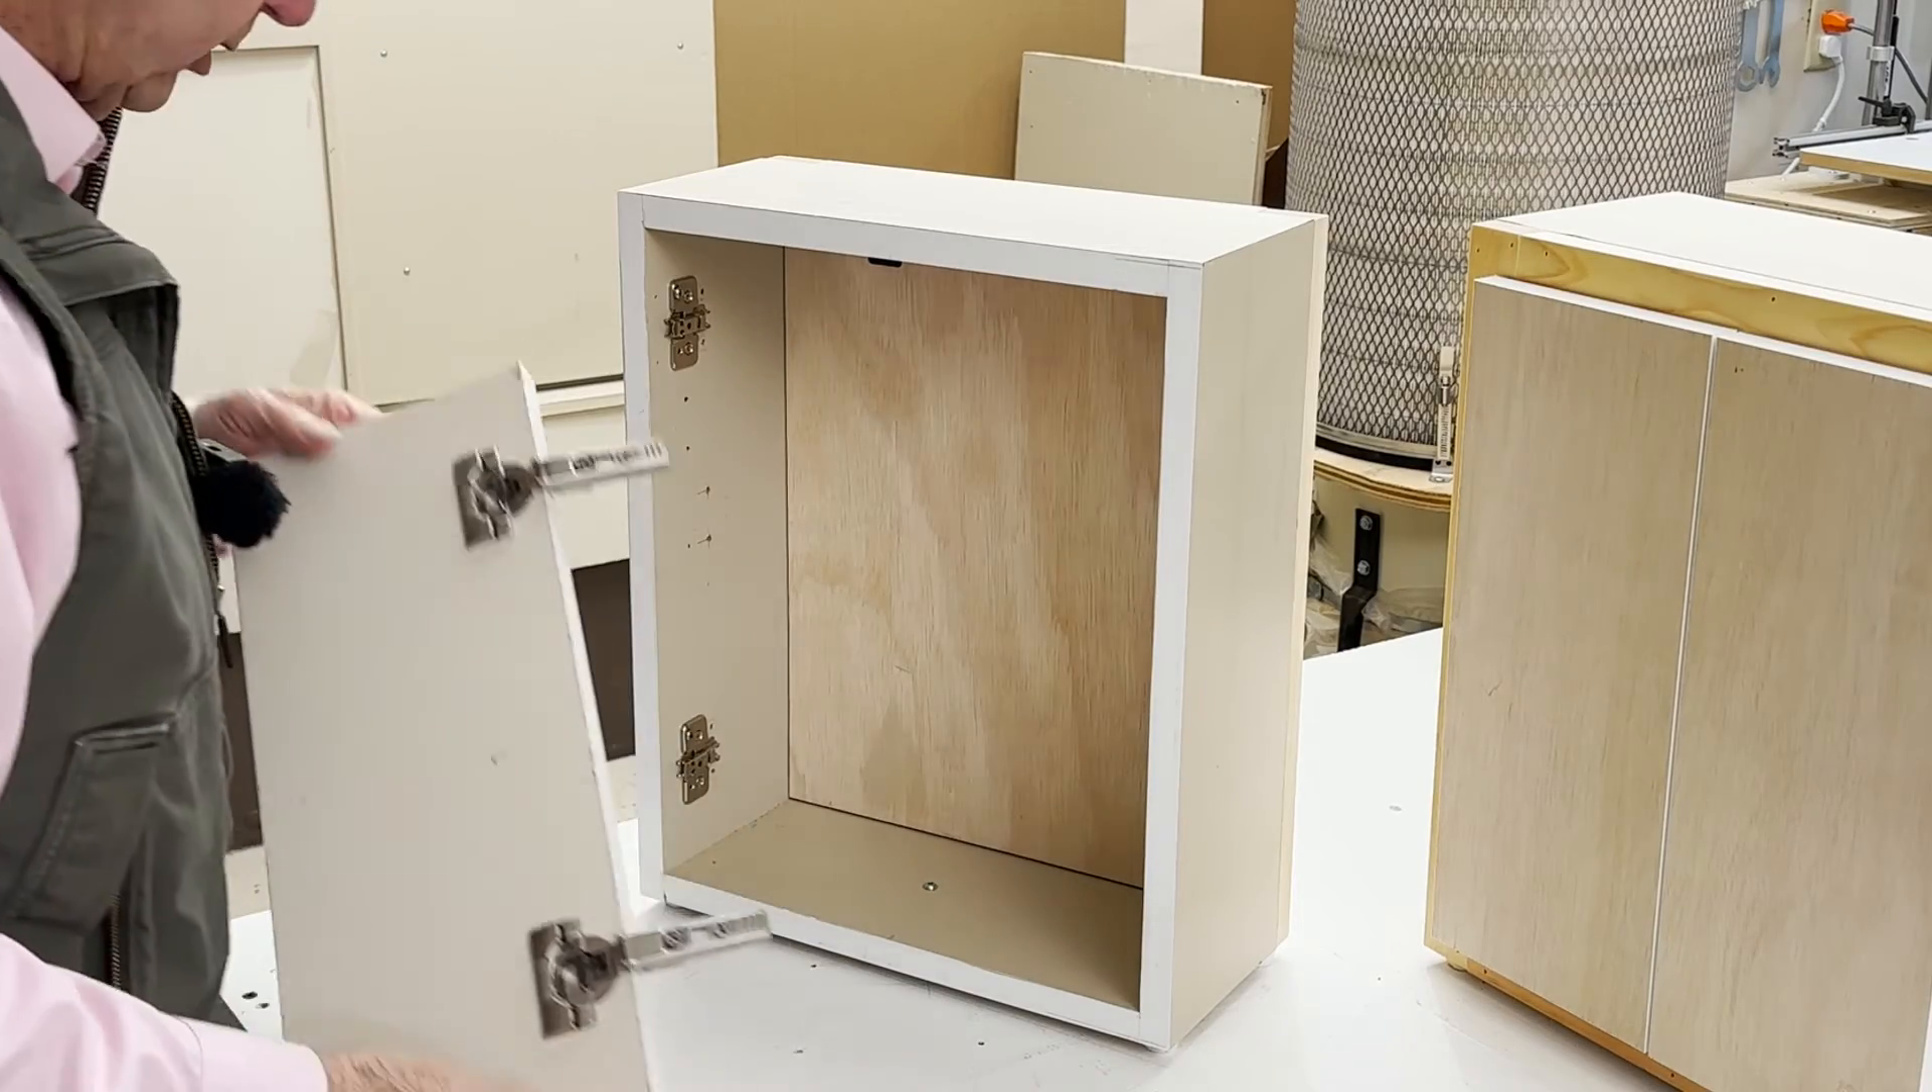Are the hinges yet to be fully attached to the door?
No.